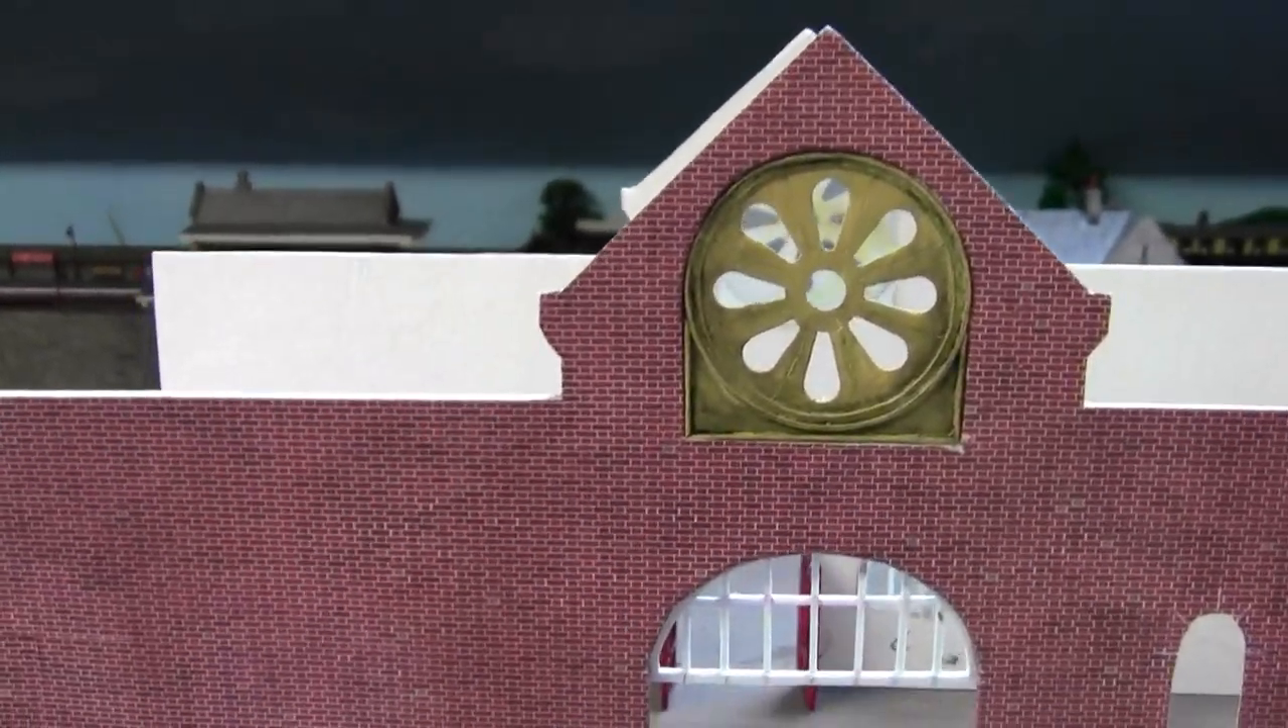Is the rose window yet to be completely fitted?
No.